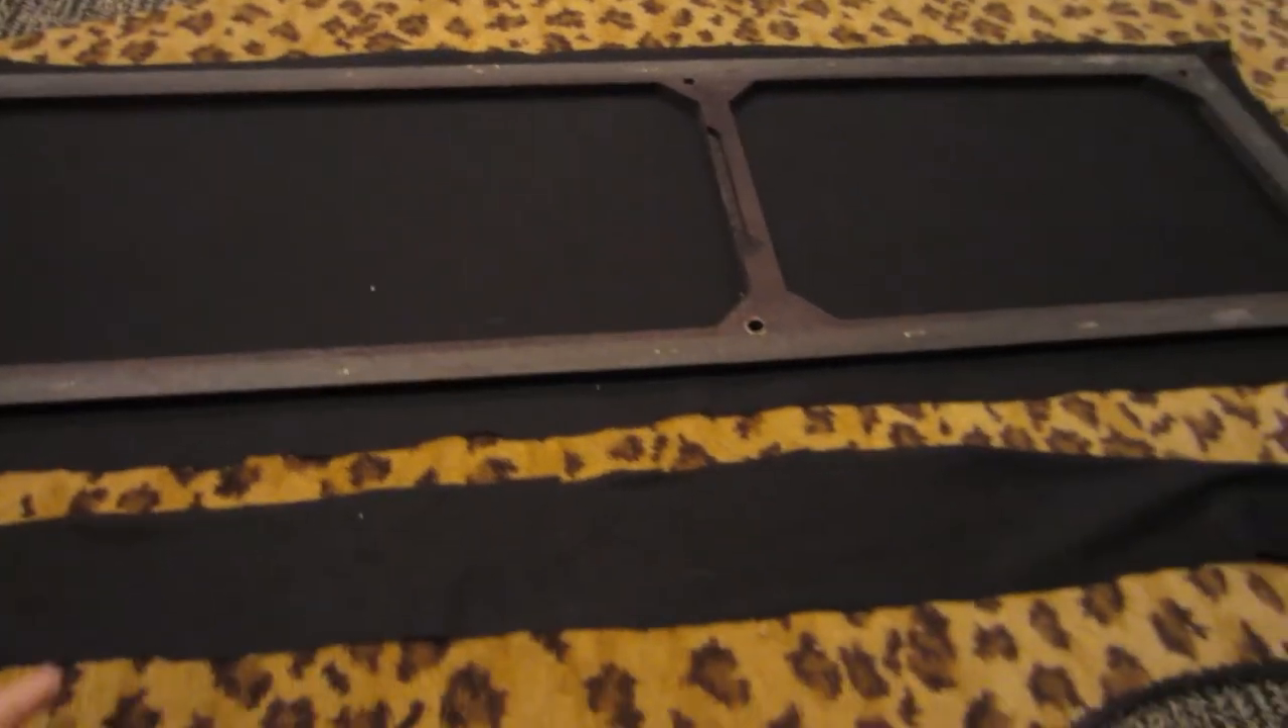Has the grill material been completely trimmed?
Yes.